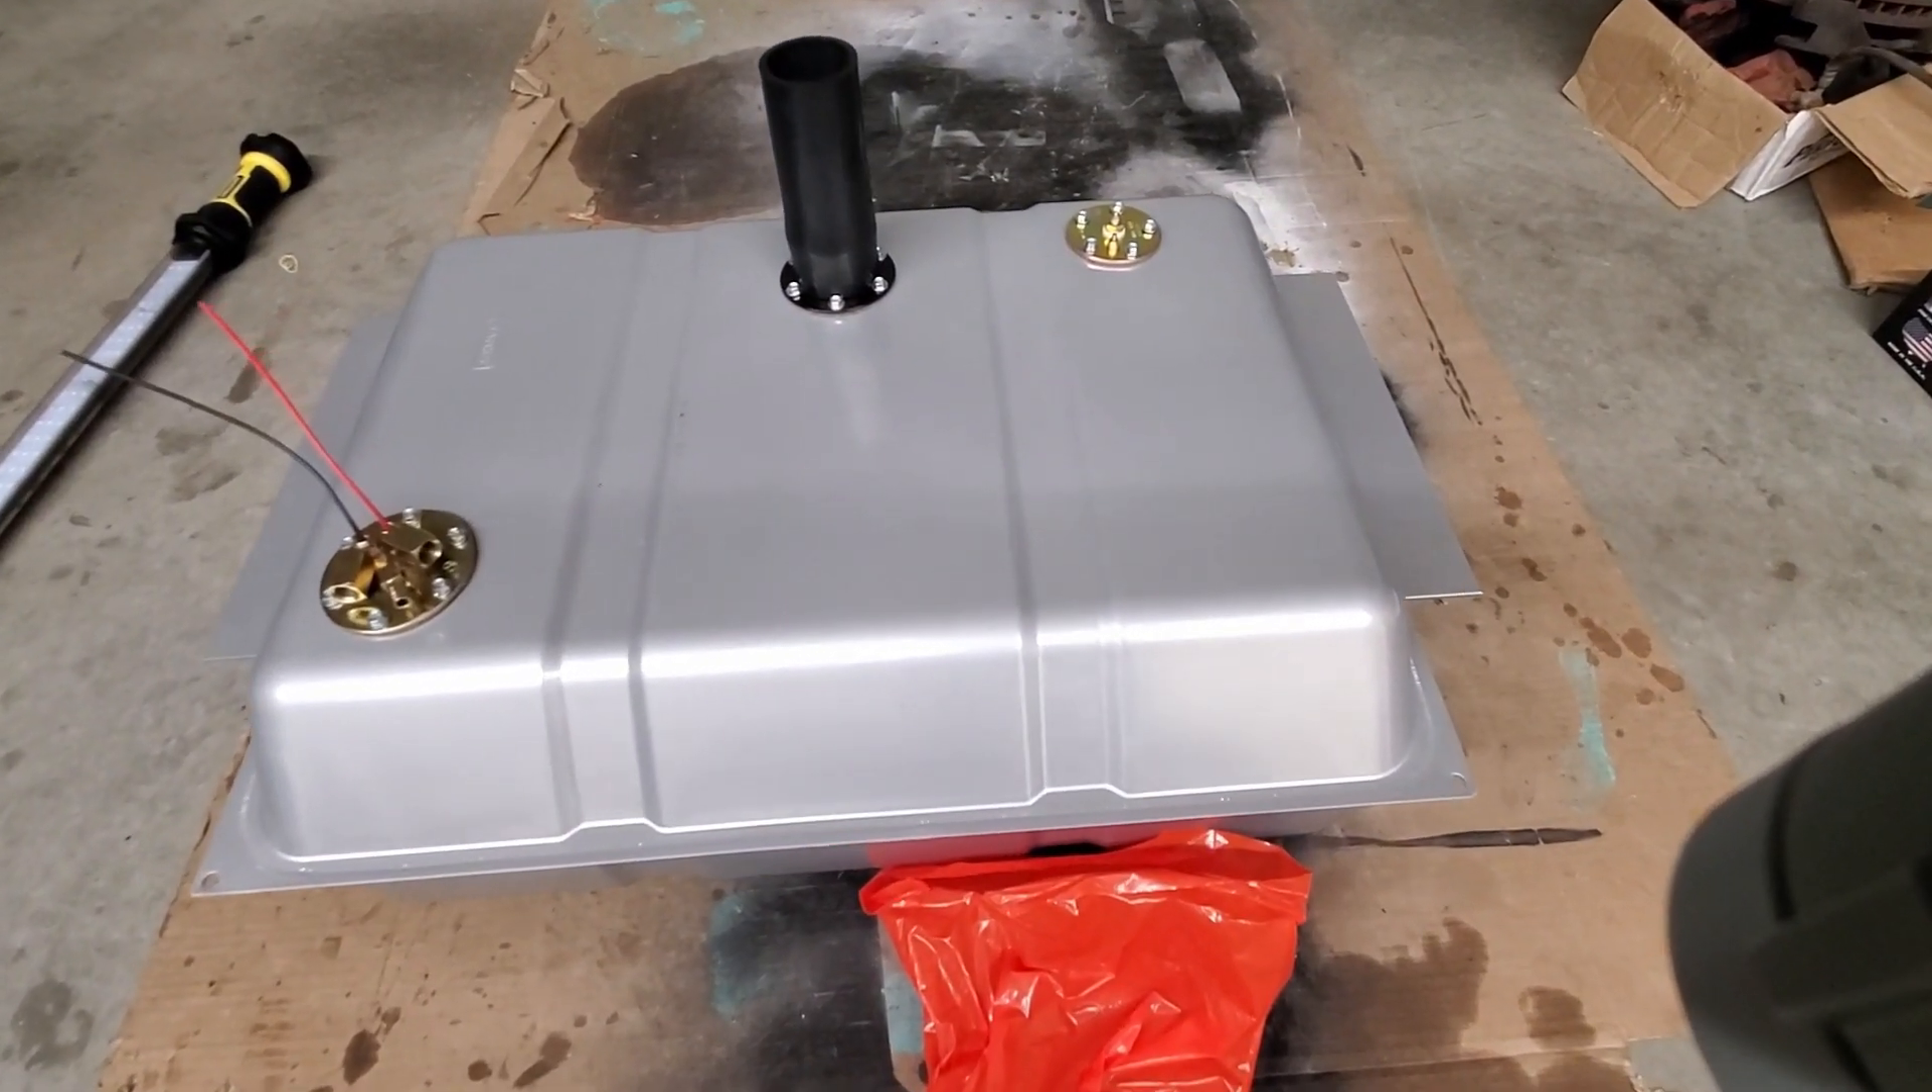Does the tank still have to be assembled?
No.